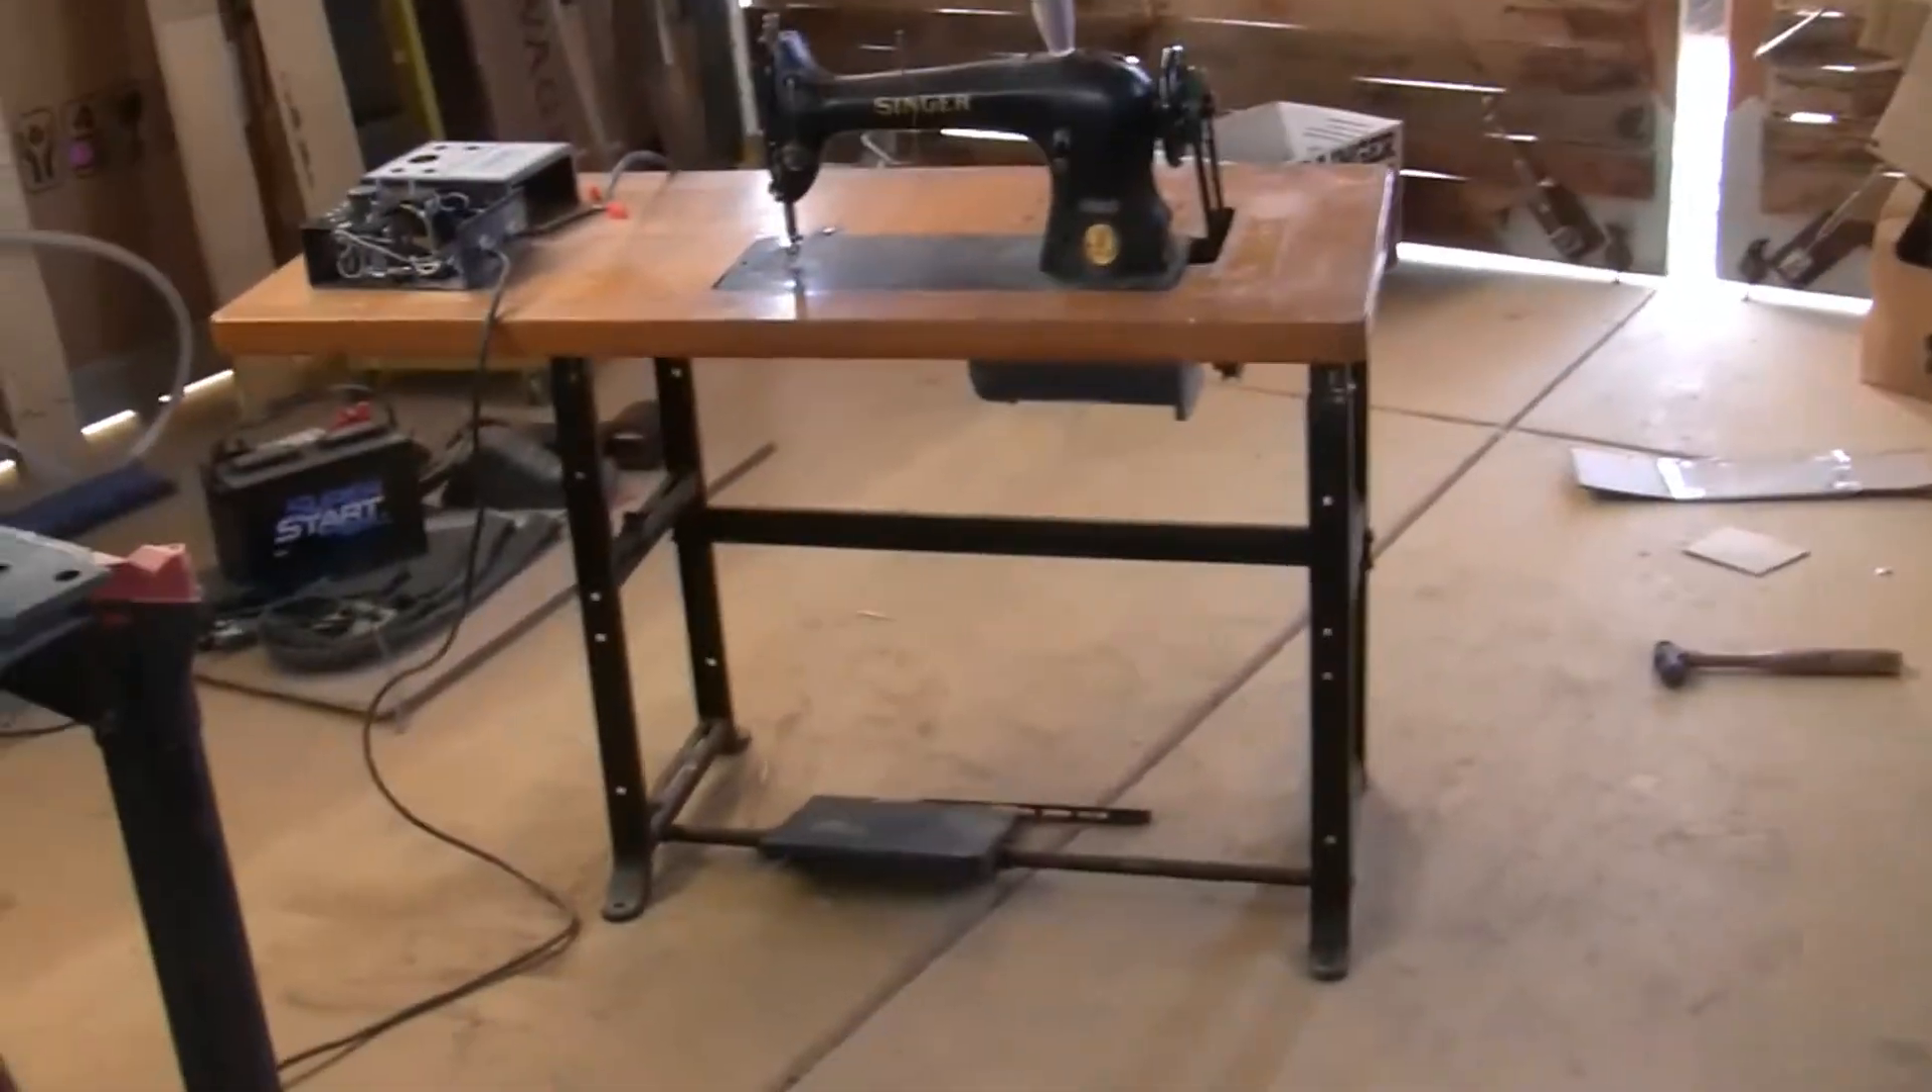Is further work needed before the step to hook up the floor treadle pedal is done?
Yes.